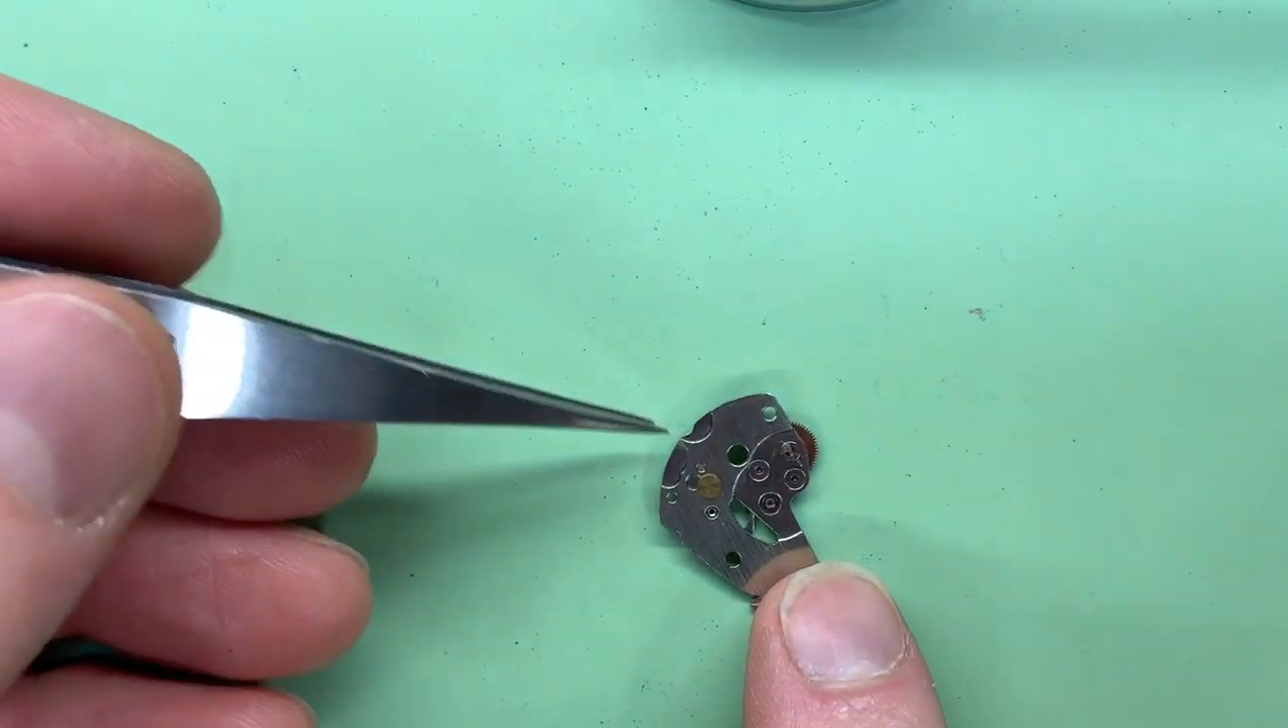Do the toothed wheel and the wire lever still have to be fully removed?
Yes.